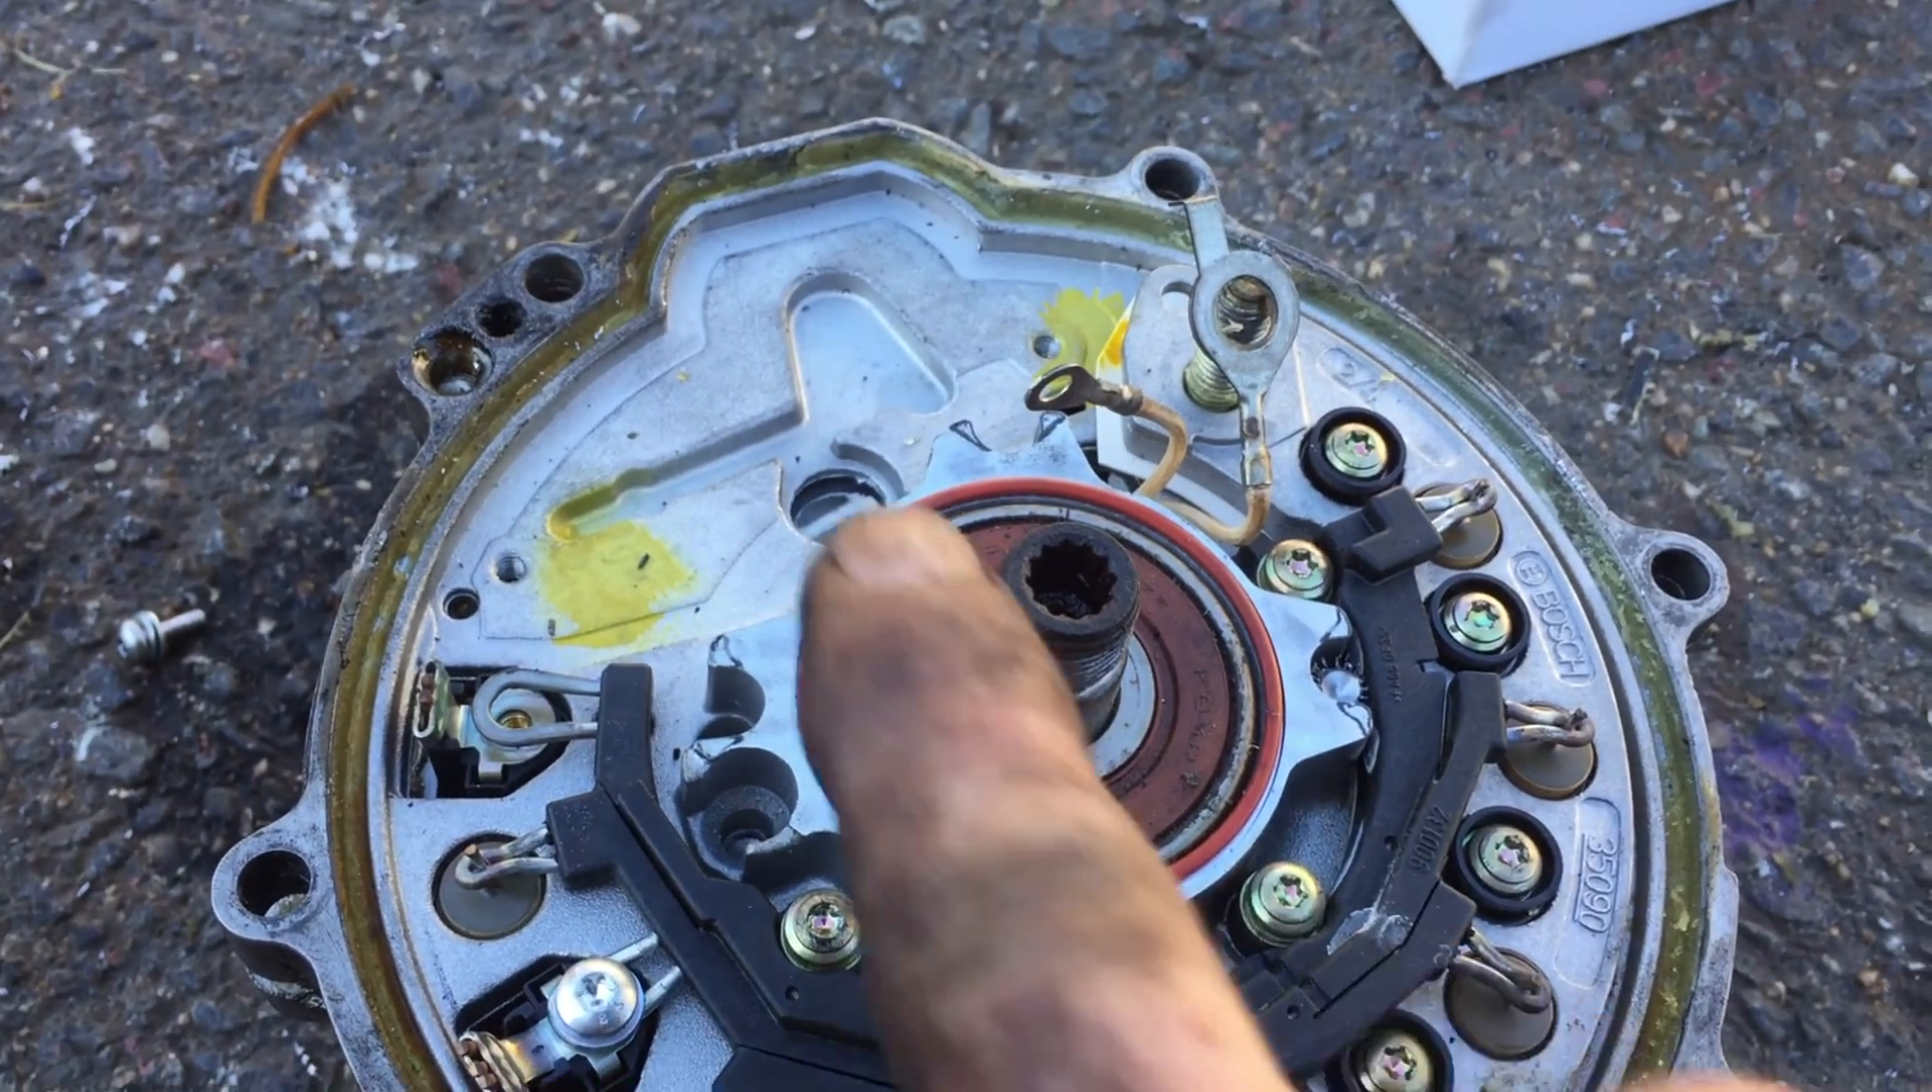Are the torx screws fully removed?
No.